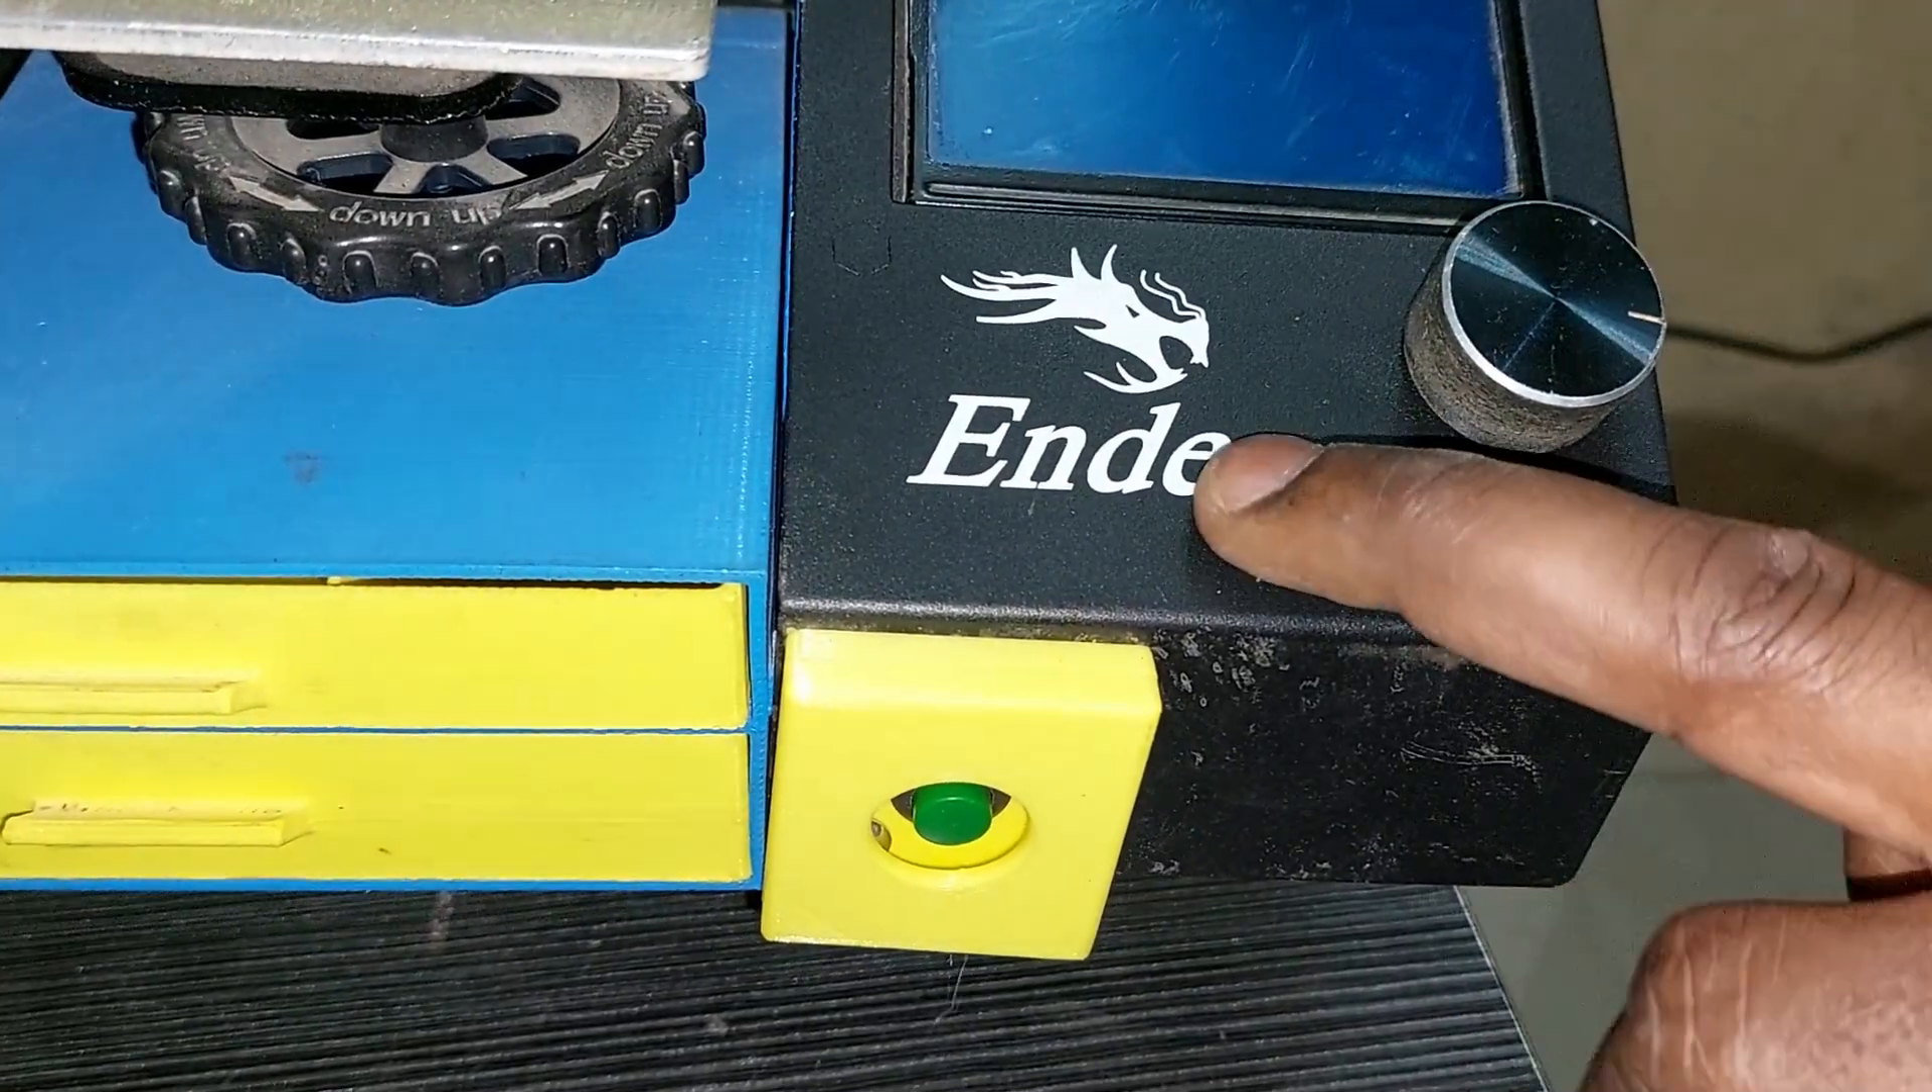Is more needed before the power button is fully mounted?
No.